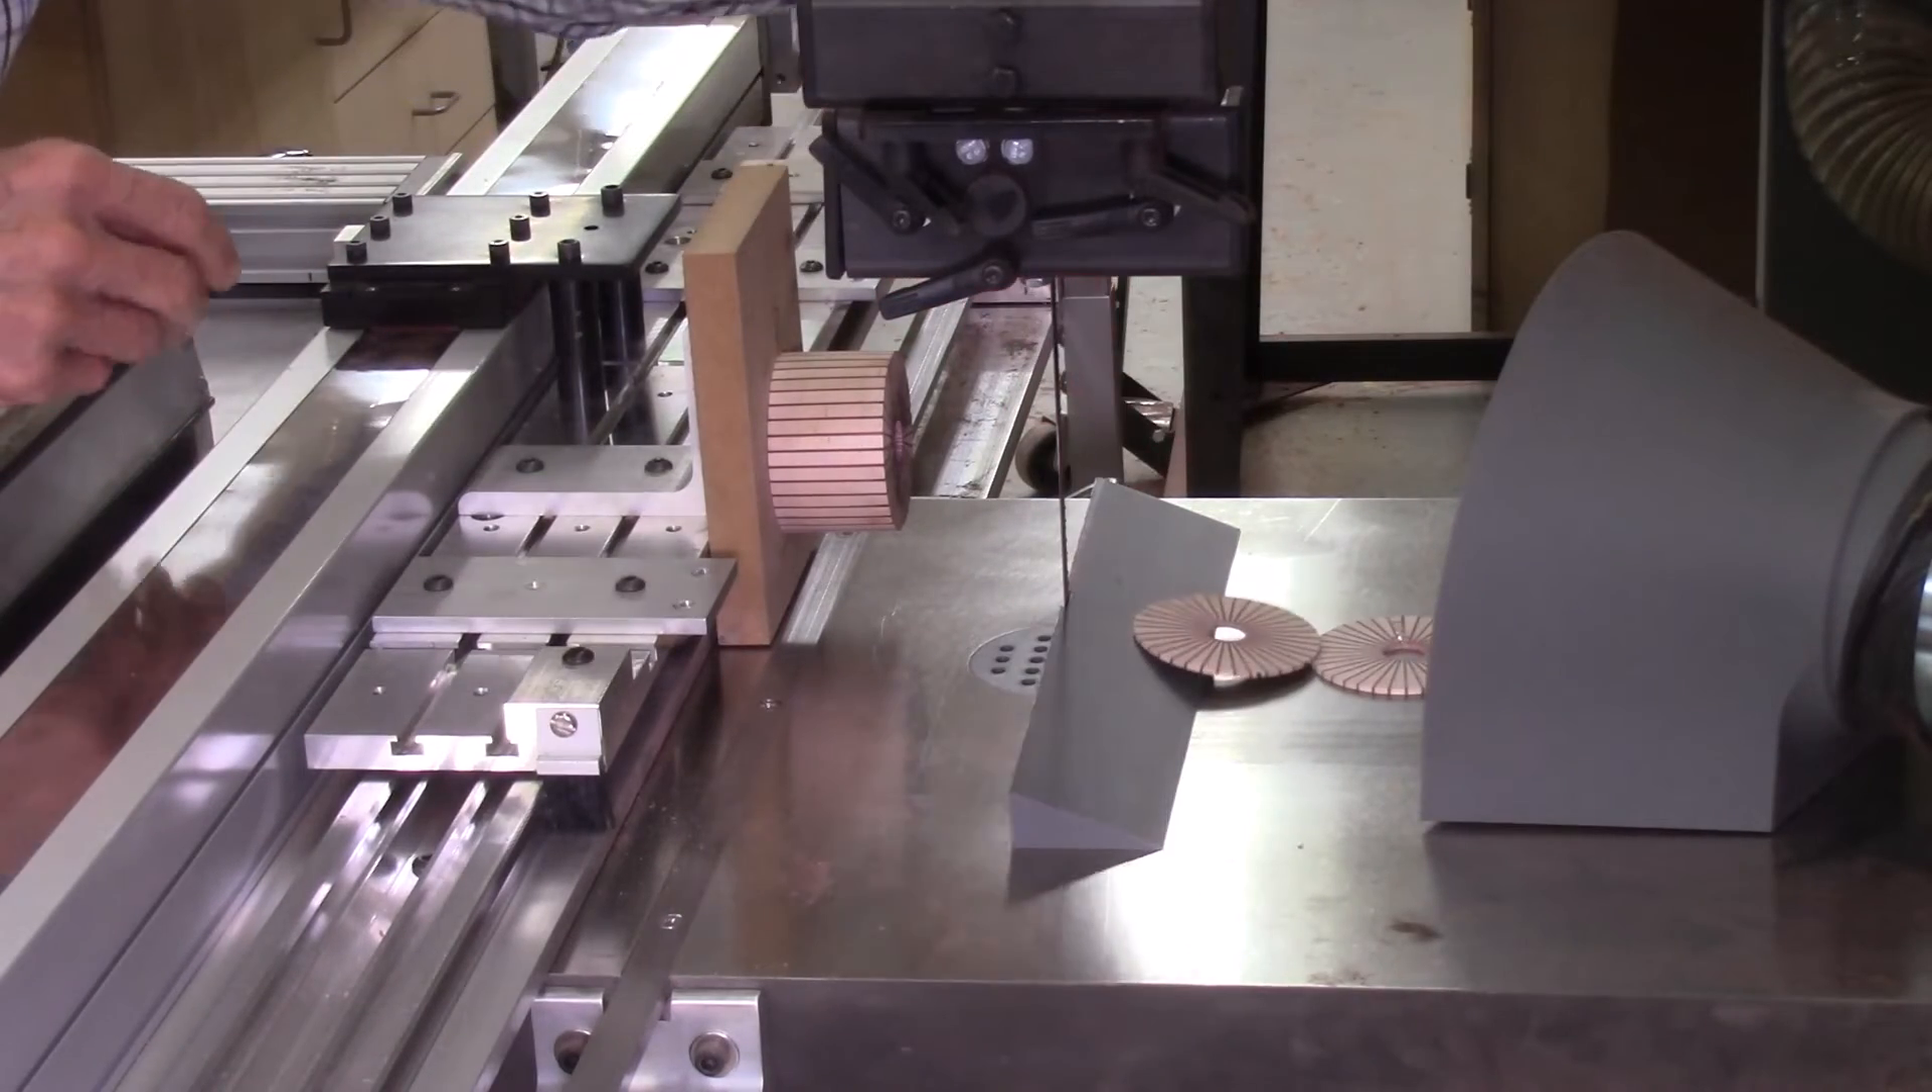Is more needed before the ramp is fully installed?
No.